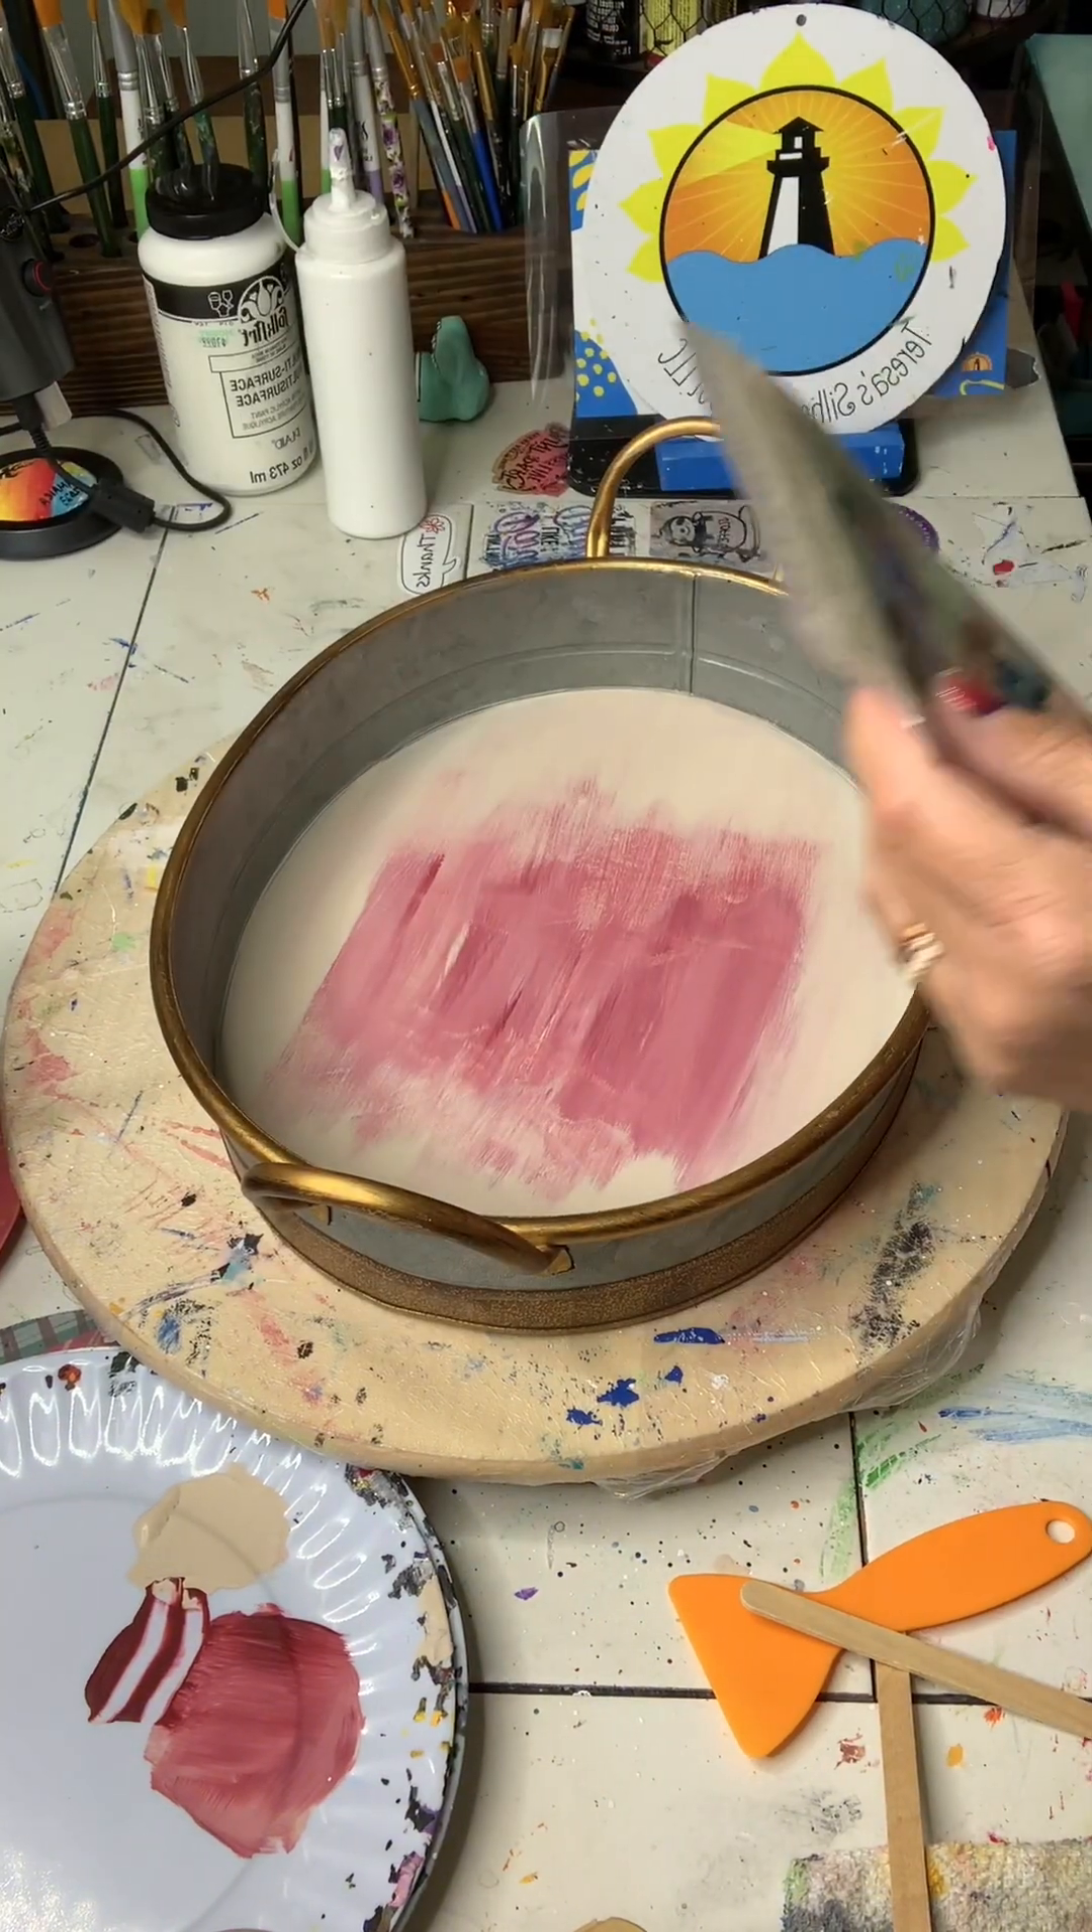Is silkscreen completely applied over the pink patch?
No.